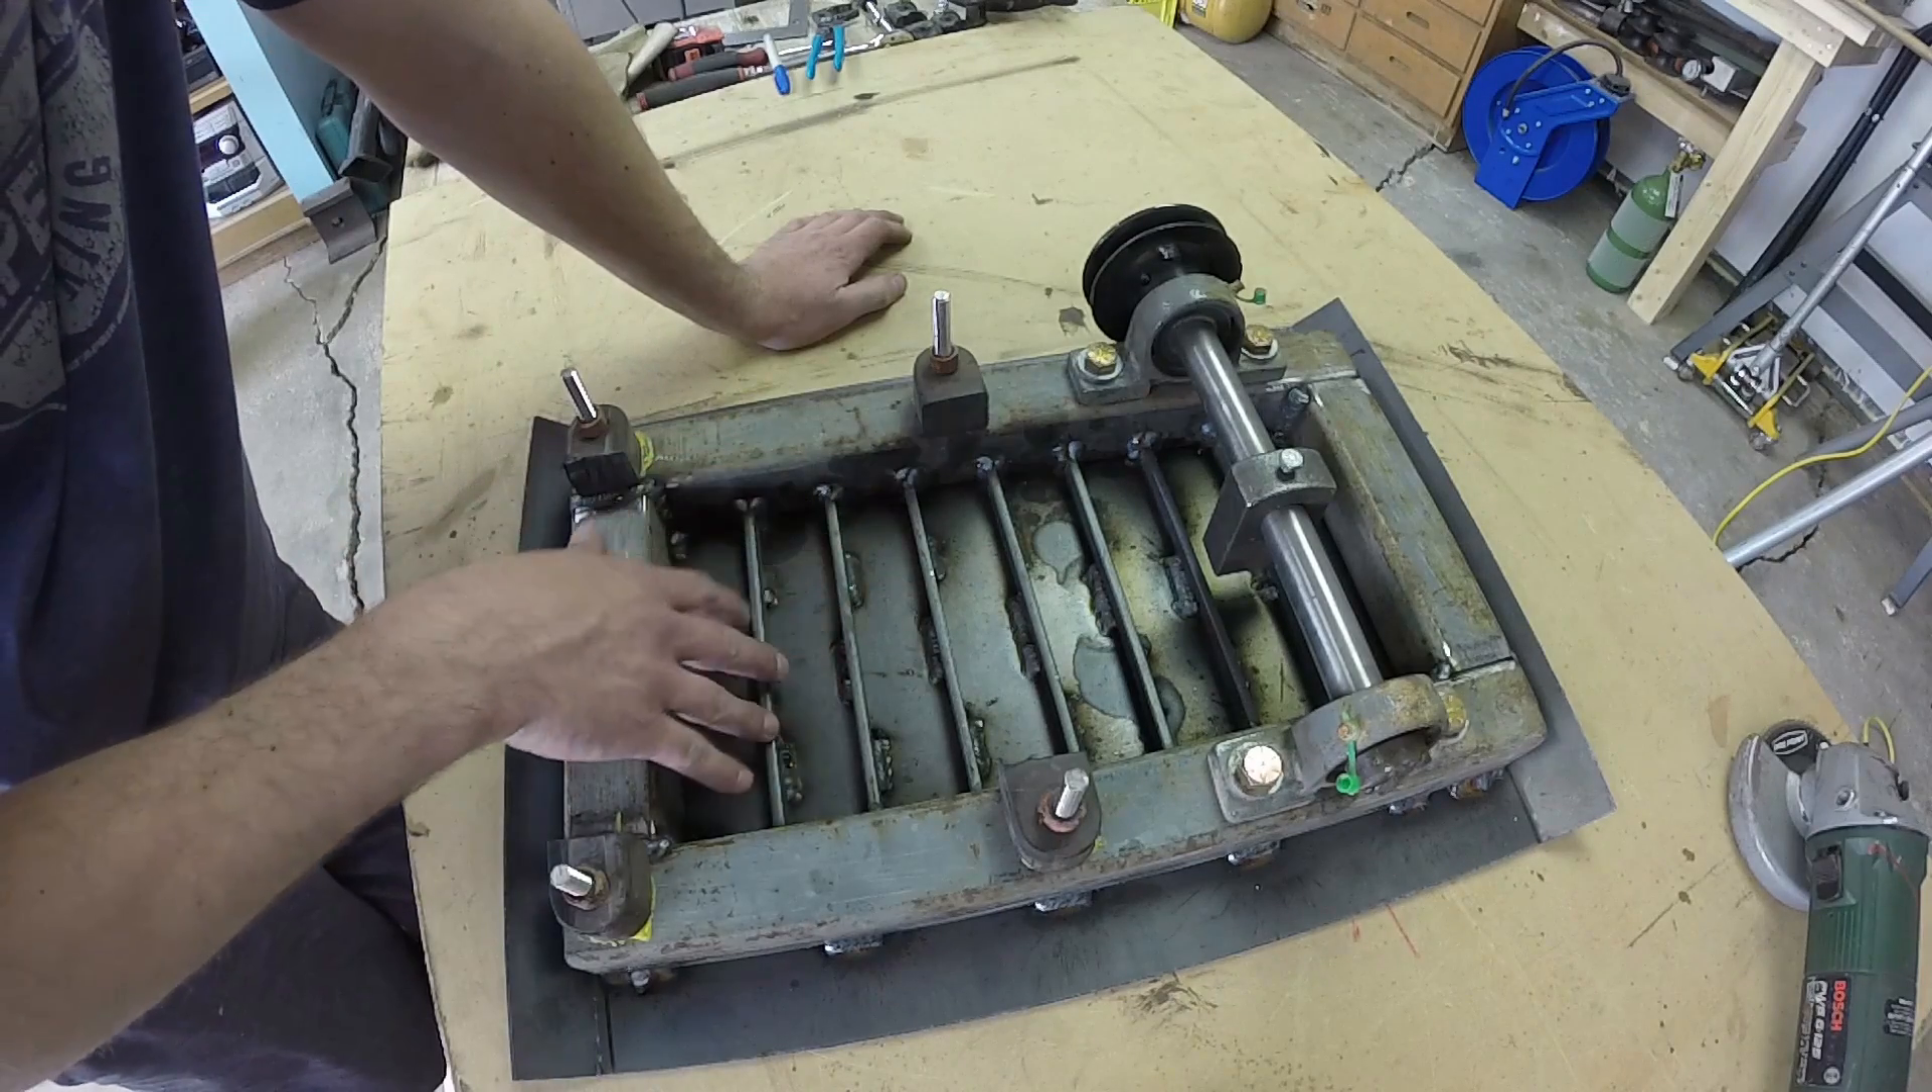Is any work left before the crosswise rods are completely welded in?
No.